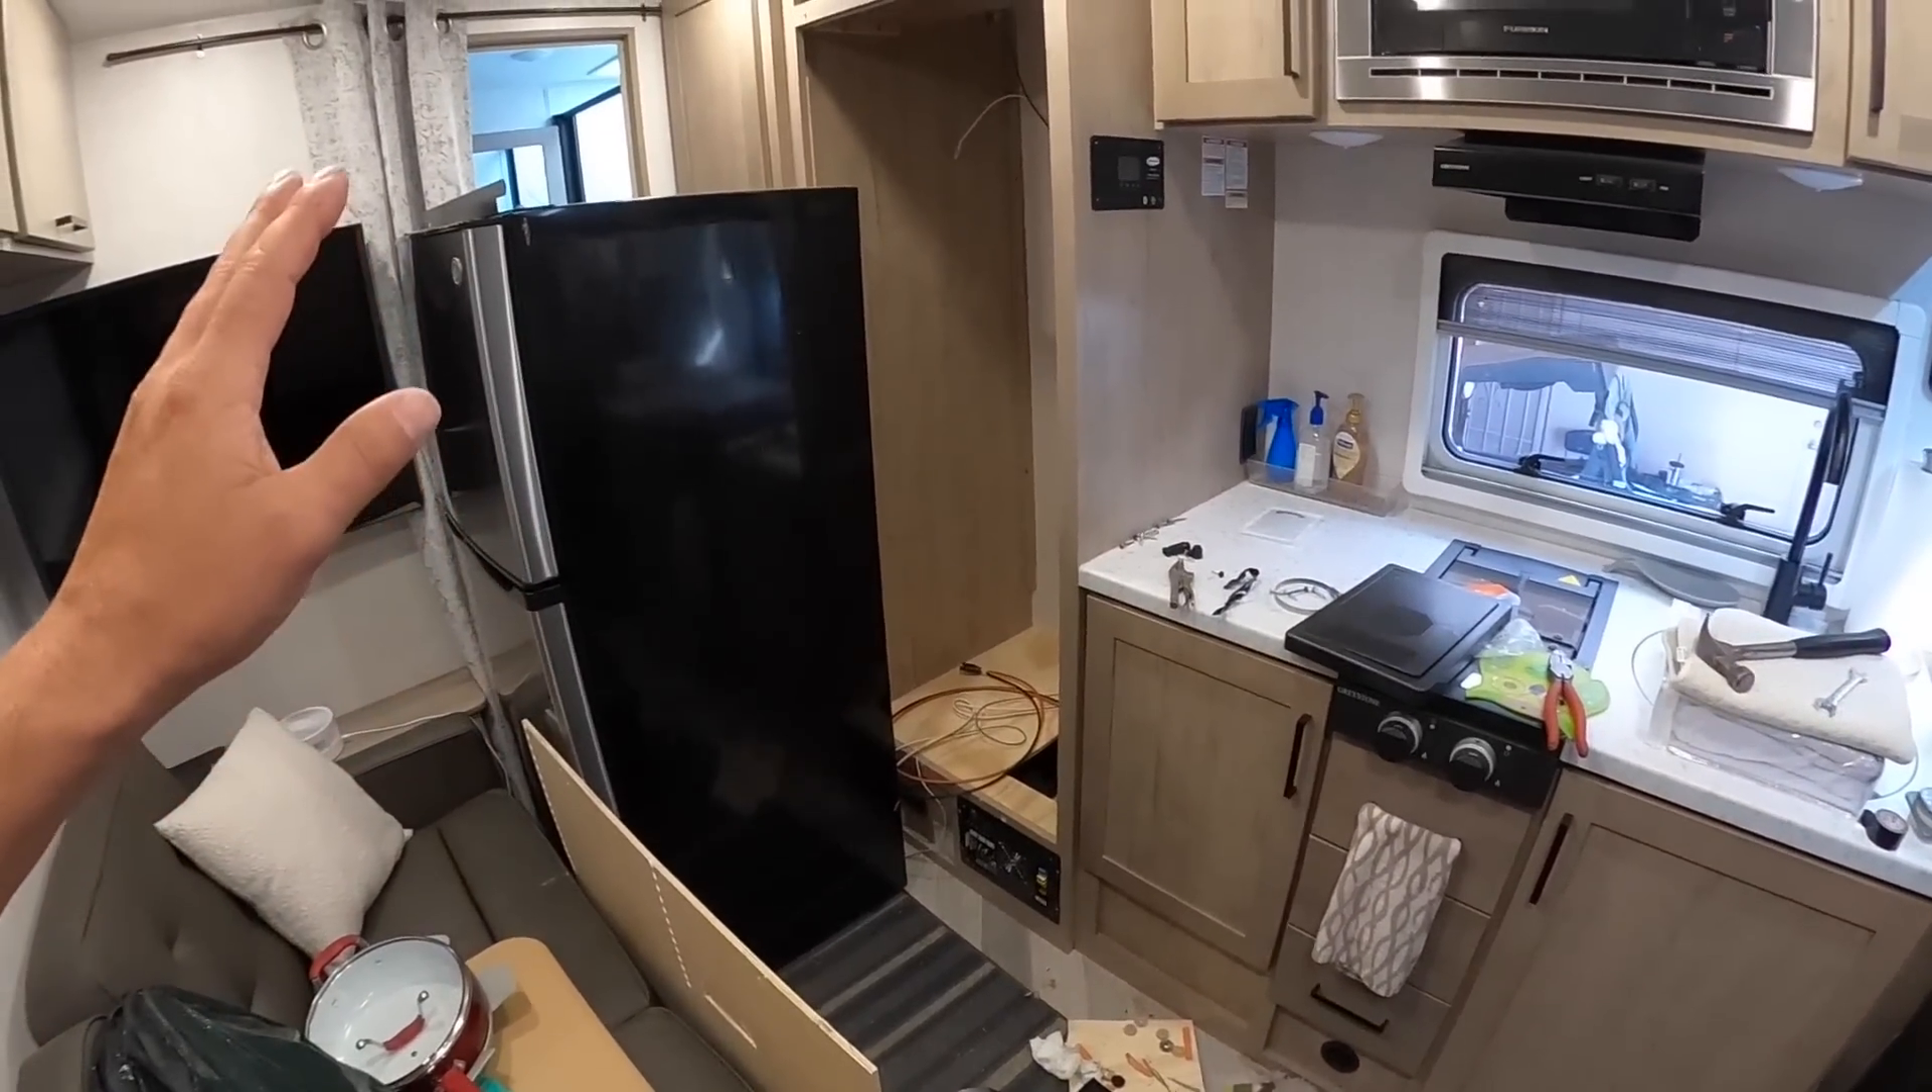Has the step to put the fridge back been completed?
No.